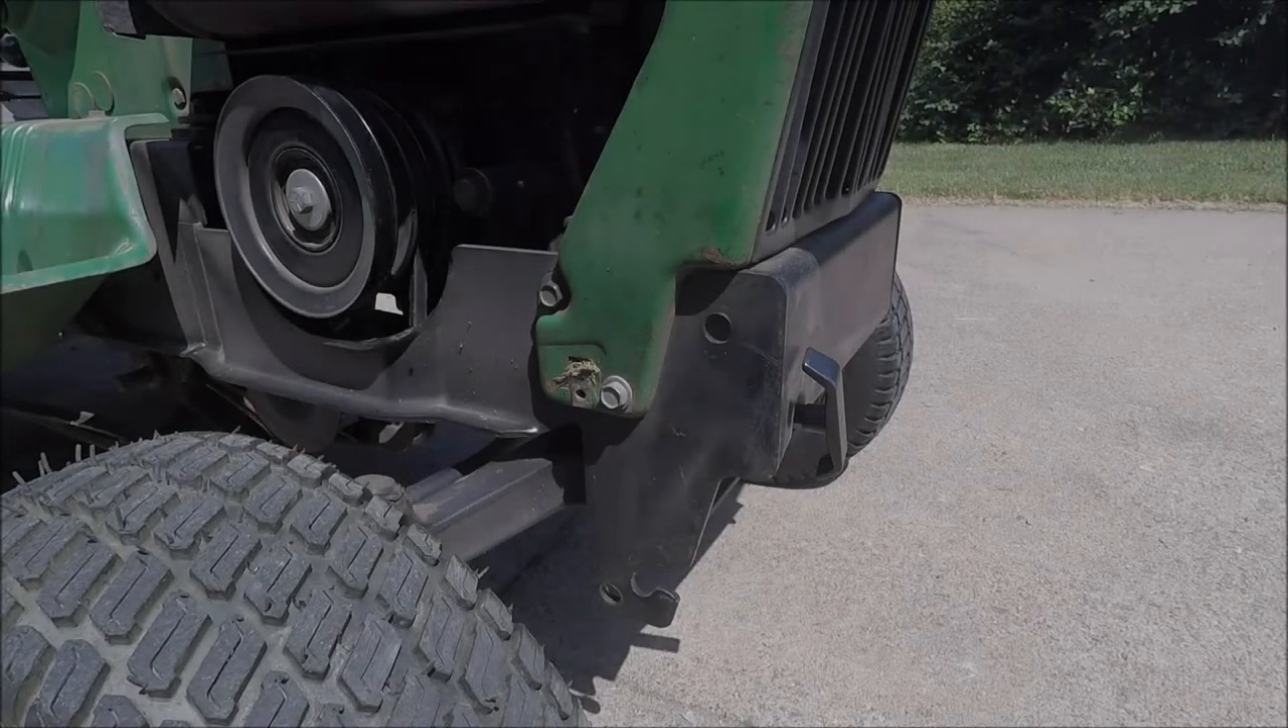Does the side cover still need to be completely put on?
Yes.